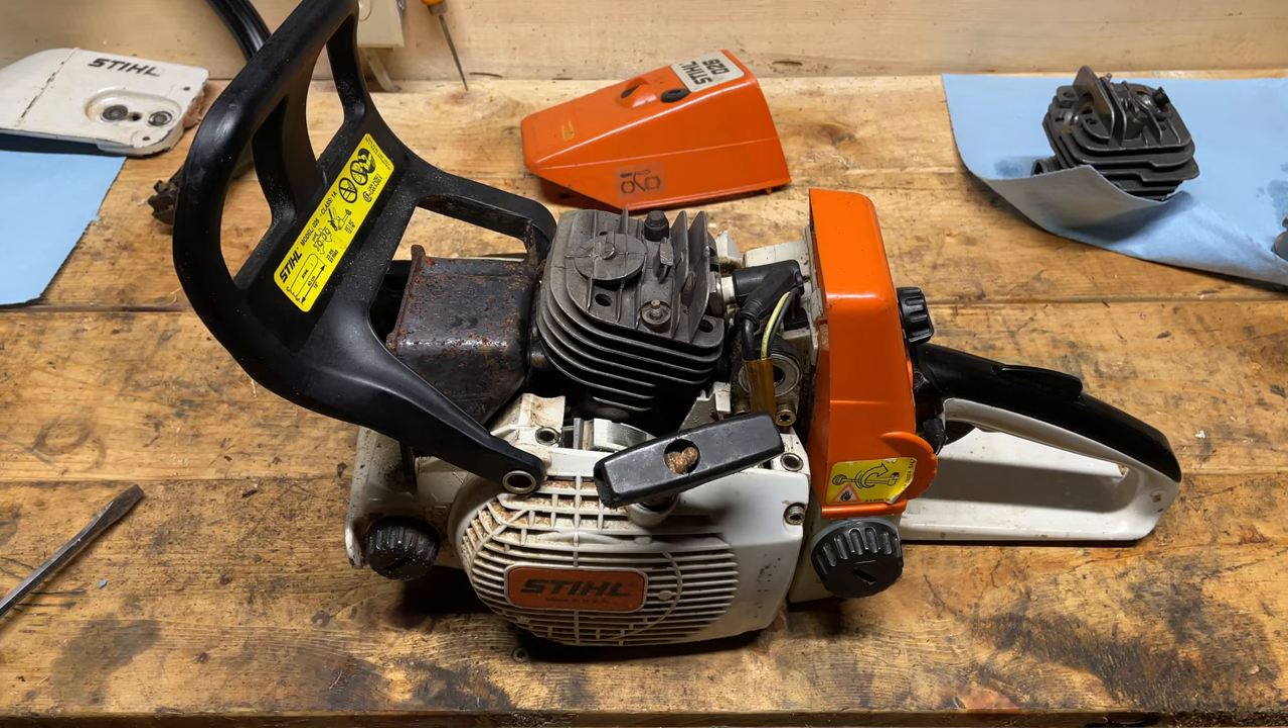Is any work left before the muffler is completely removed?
Yes.